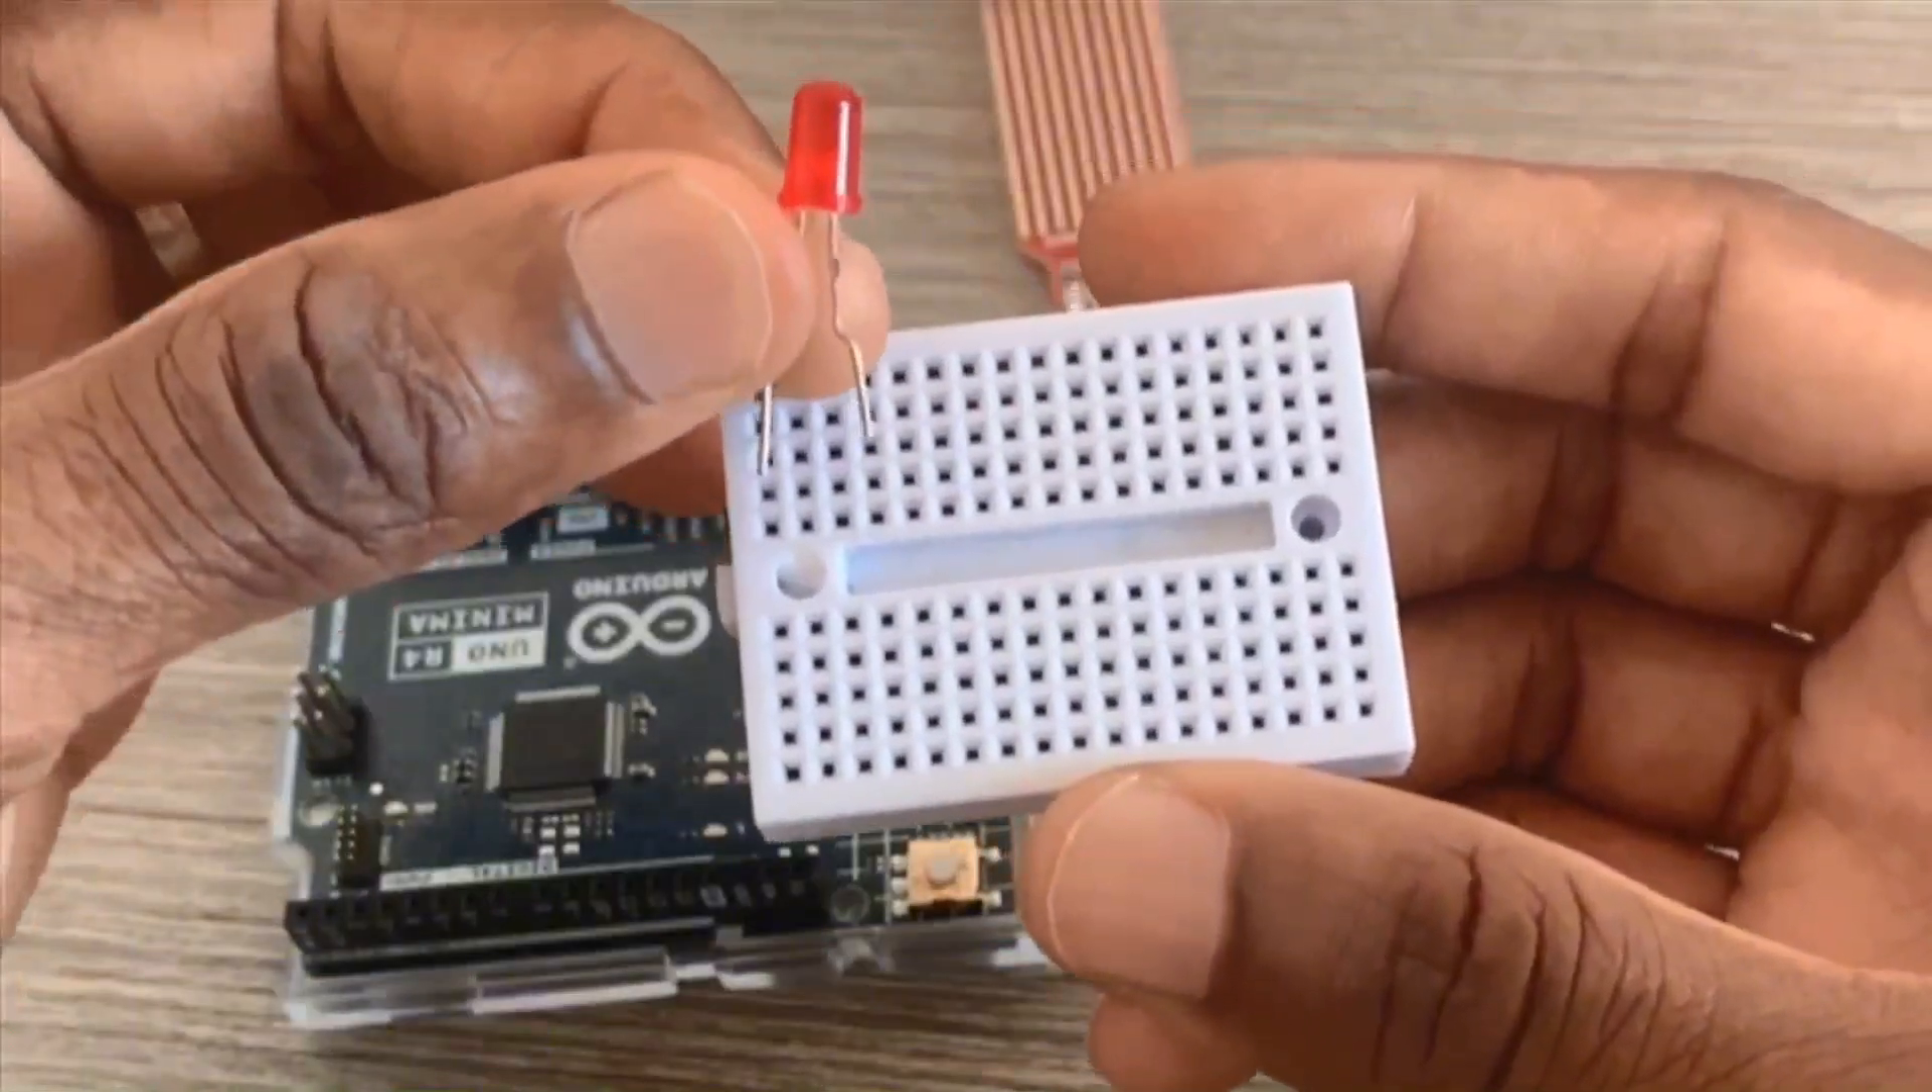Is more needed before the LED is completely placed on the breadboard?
Yes.